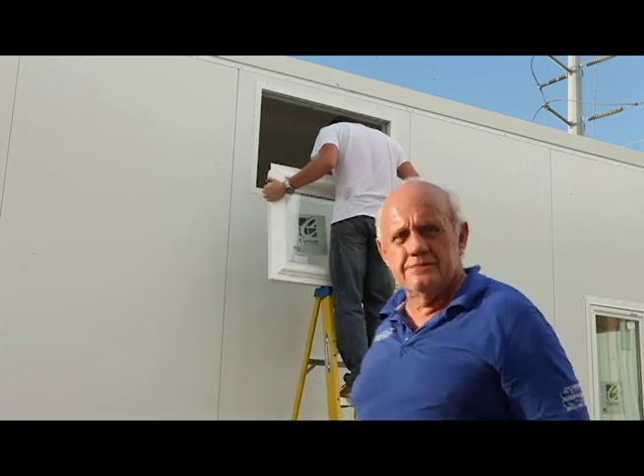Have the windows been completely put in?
No.